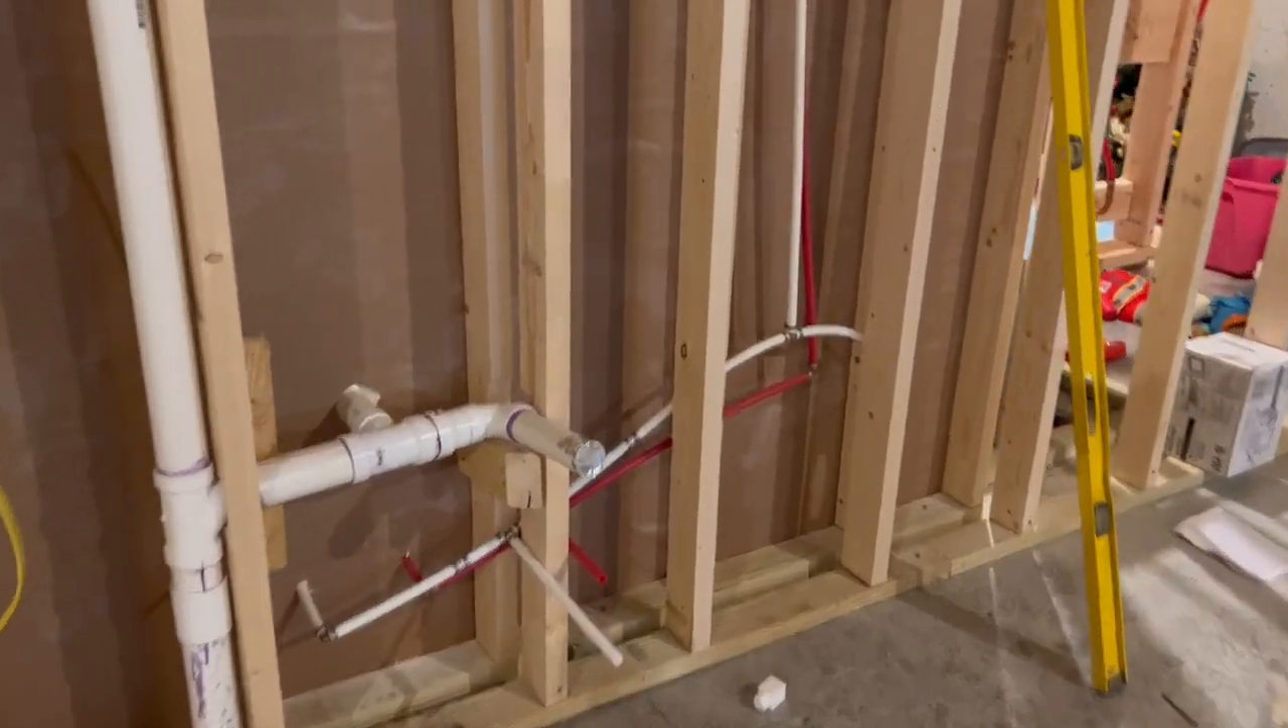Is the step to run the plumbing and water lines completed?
Yes.